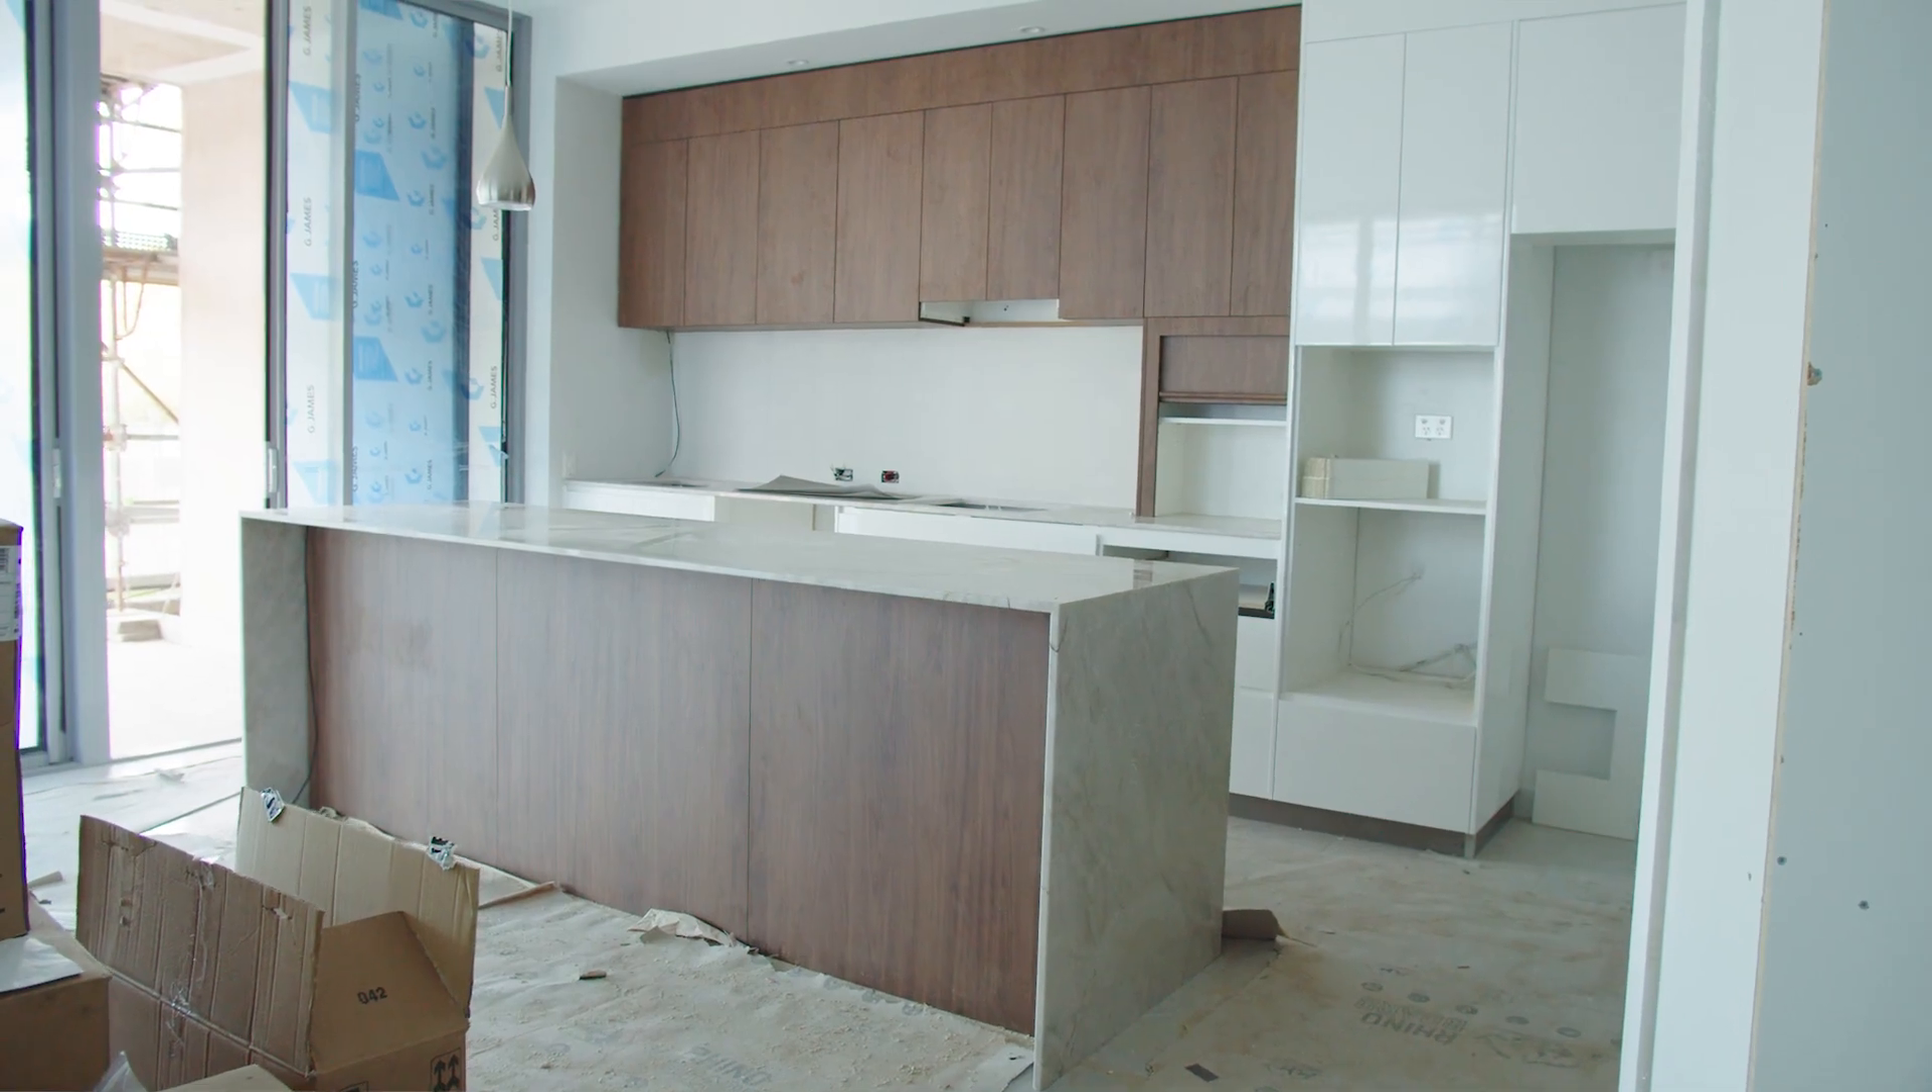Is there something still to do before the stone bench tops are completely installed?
No.